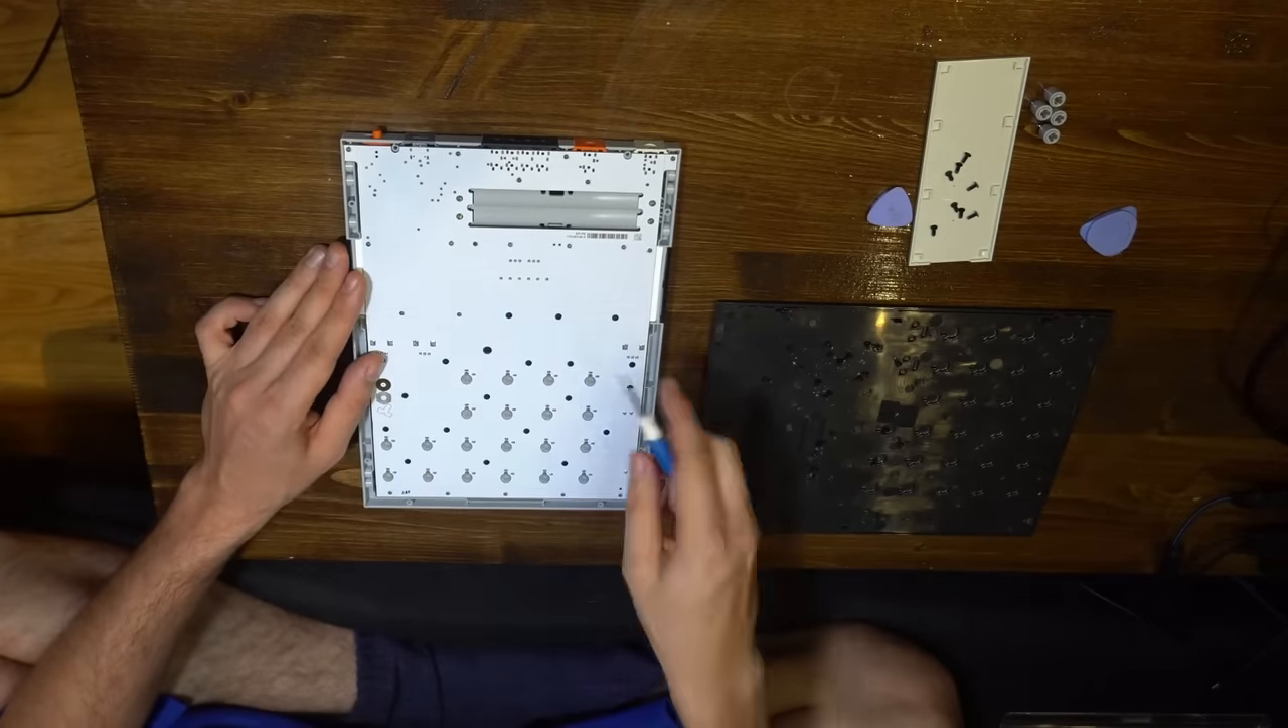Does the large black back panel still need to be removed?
No.